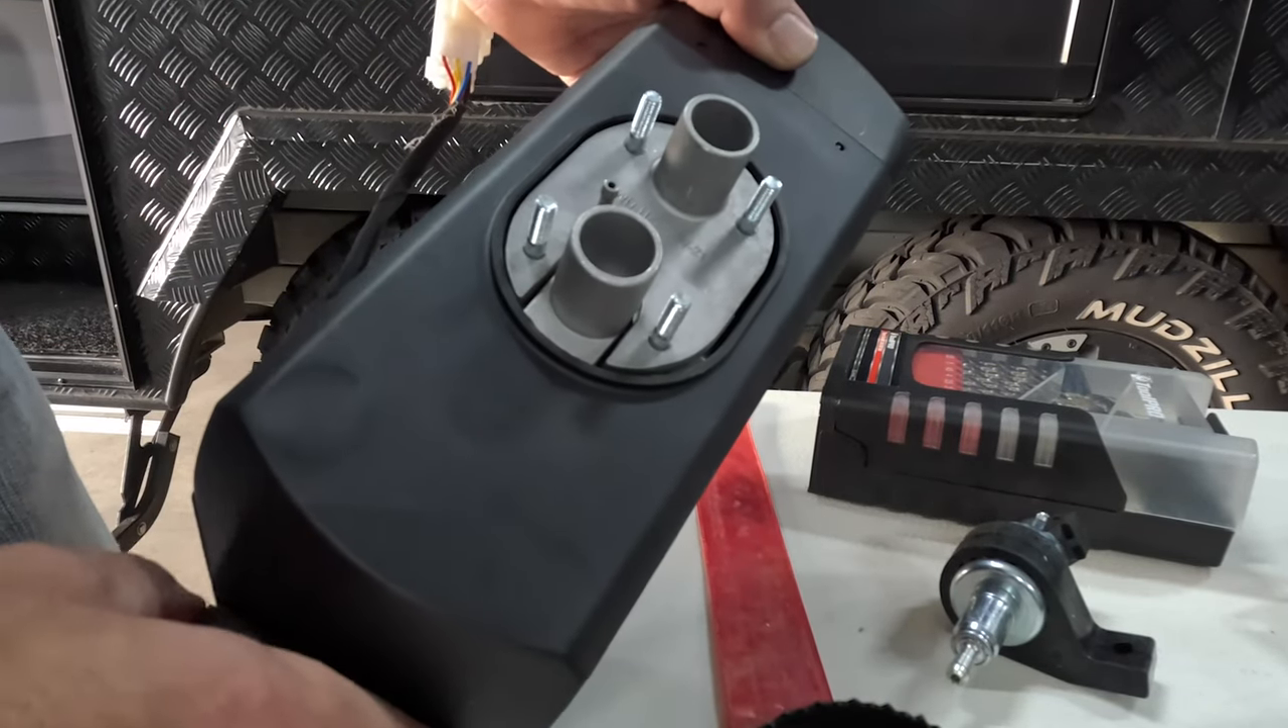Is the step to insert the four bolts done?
Yes.